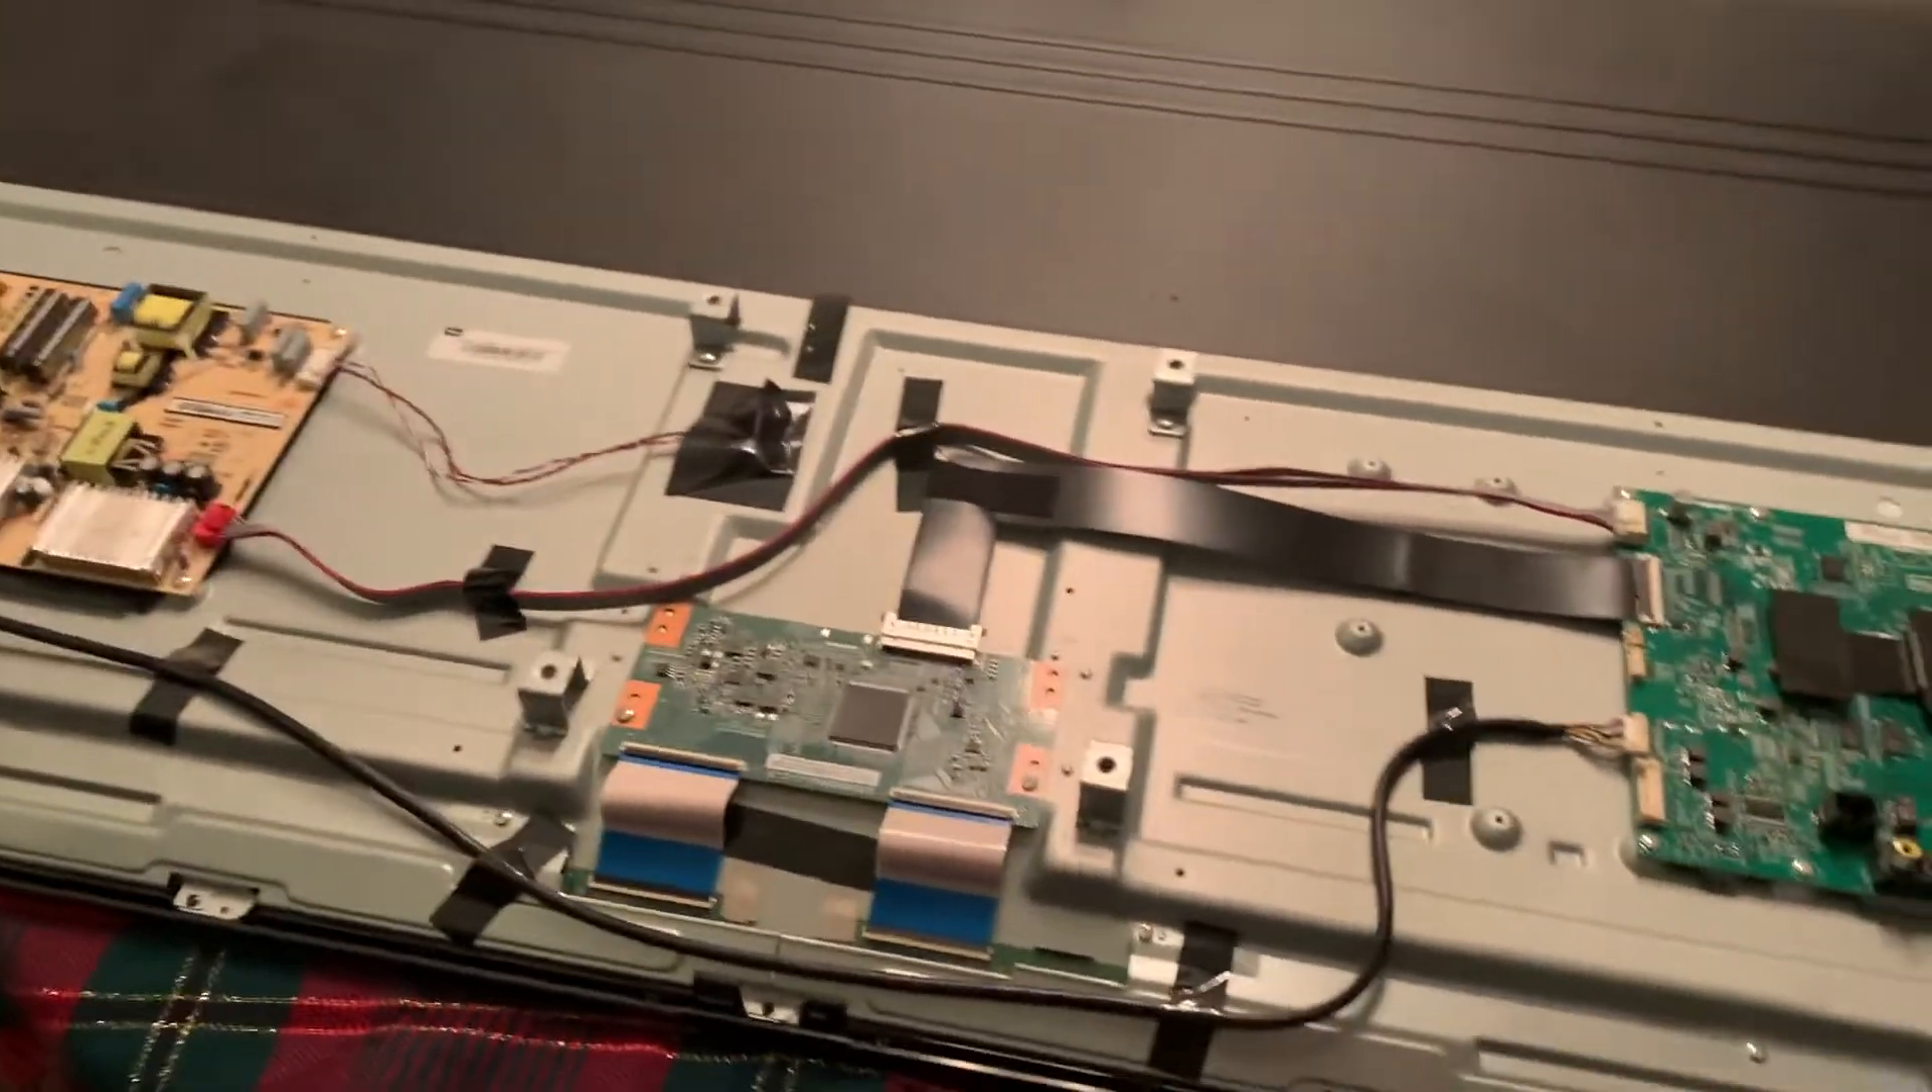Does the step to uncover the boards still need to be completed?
No.